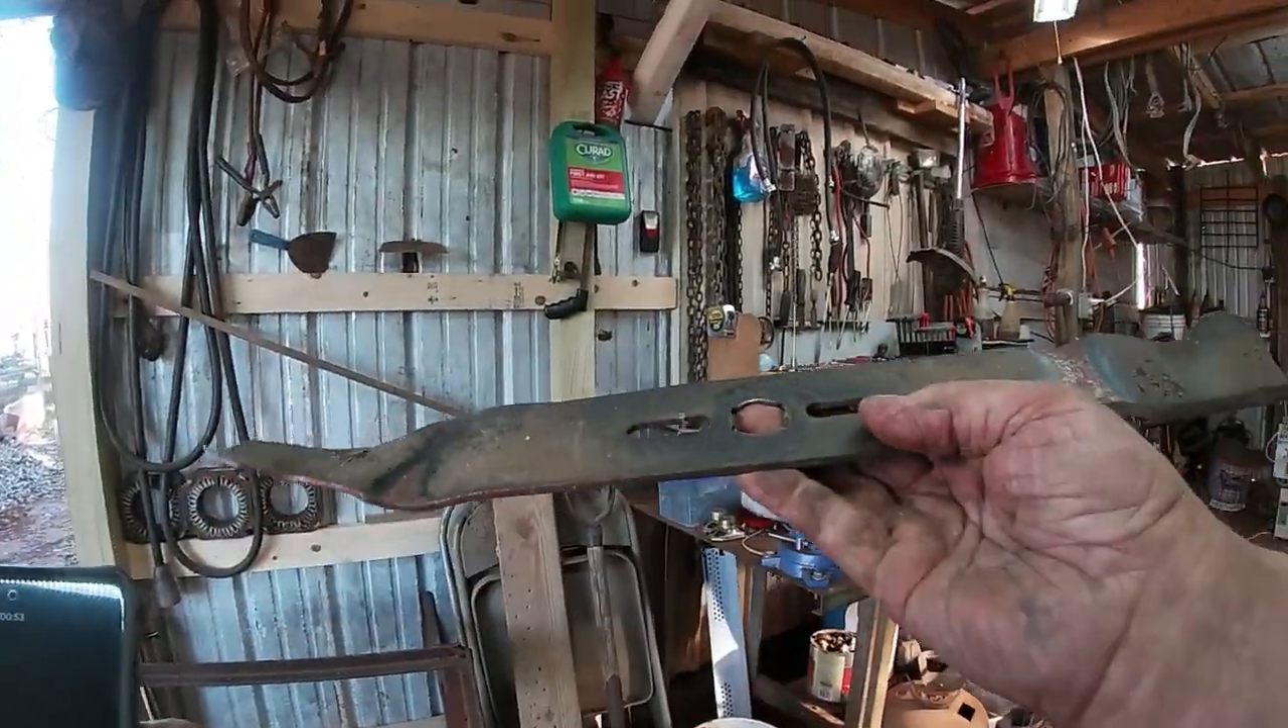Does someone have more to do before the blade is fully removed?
No.